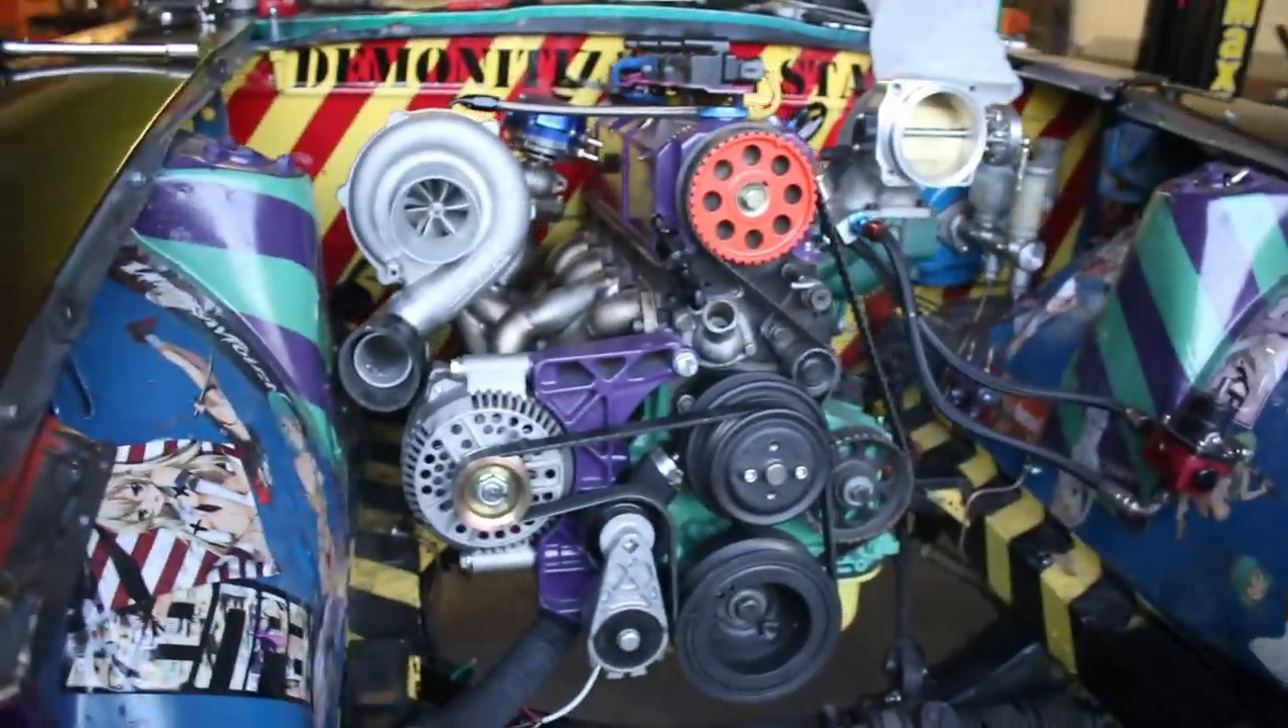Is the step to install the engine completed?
Yes.